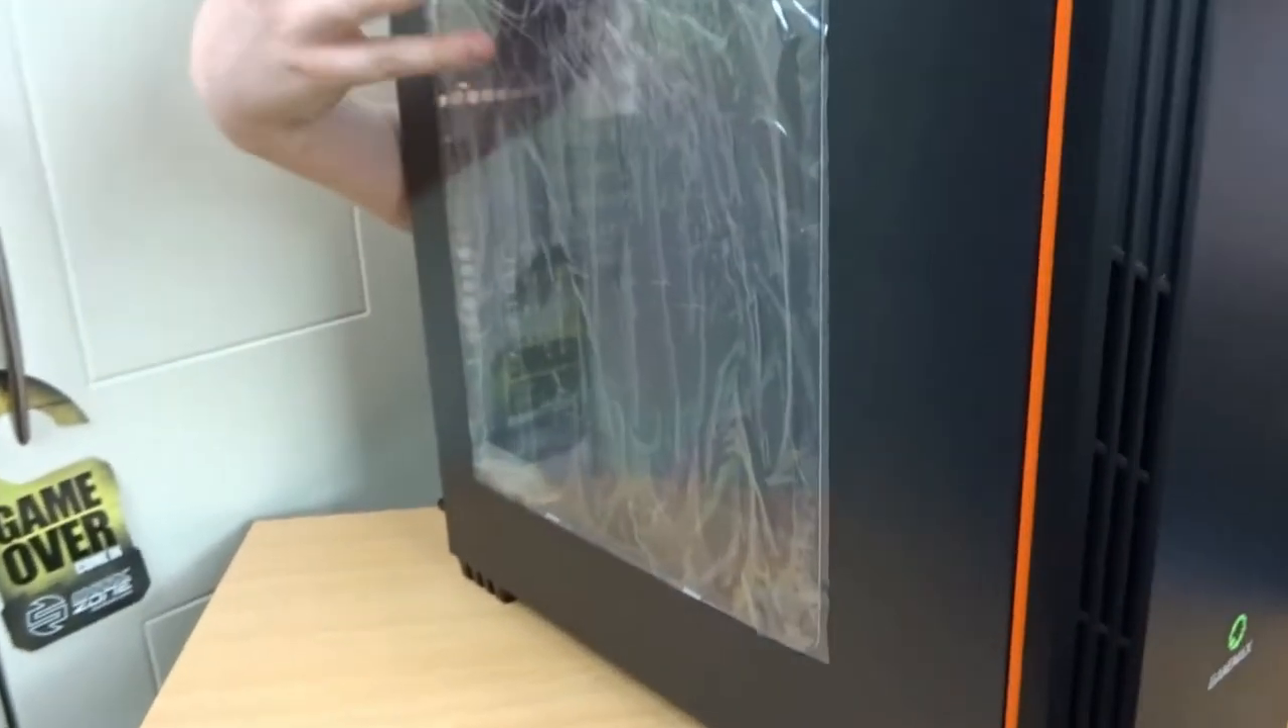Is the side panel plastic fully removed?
No.